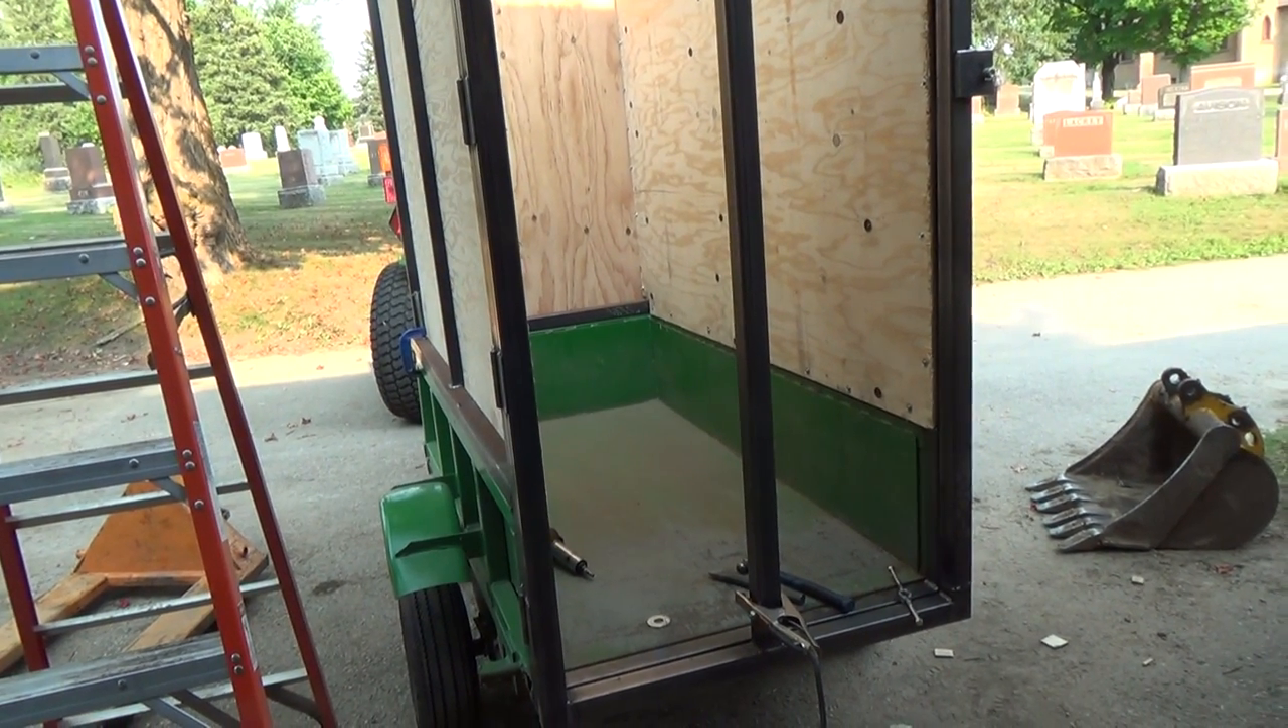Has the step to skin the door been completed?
No.